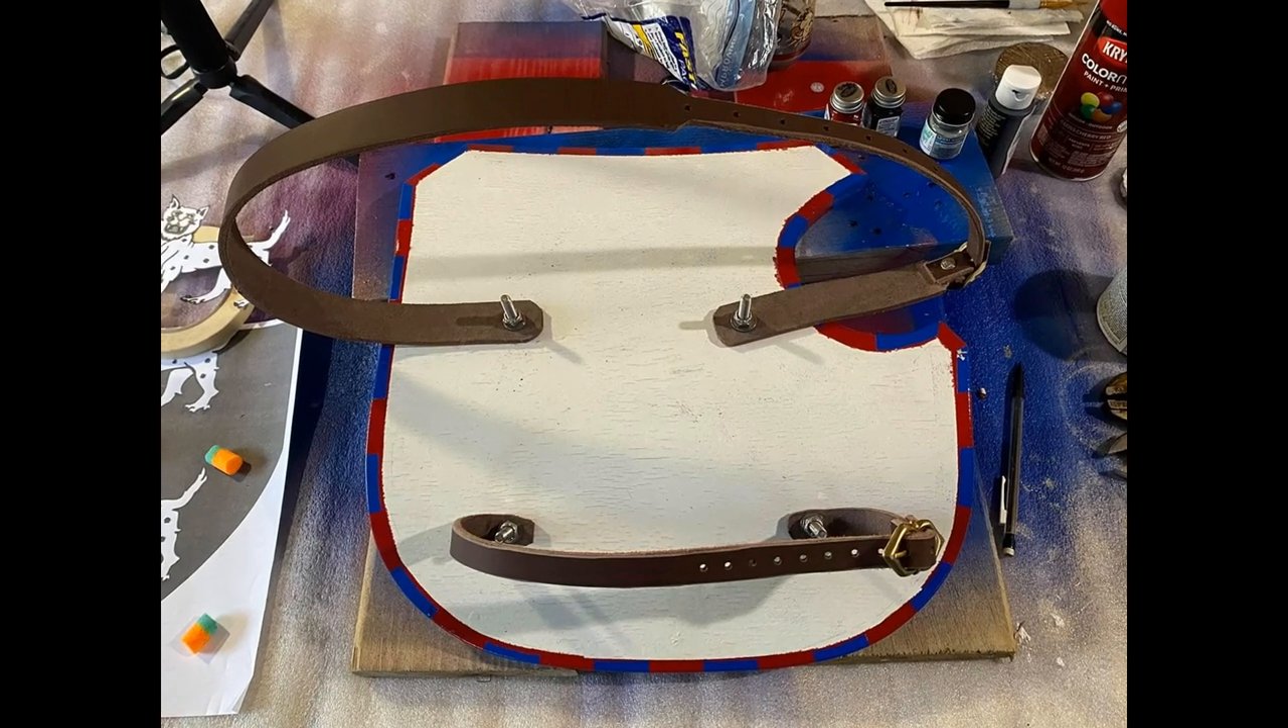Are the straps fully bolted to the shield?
Yes.